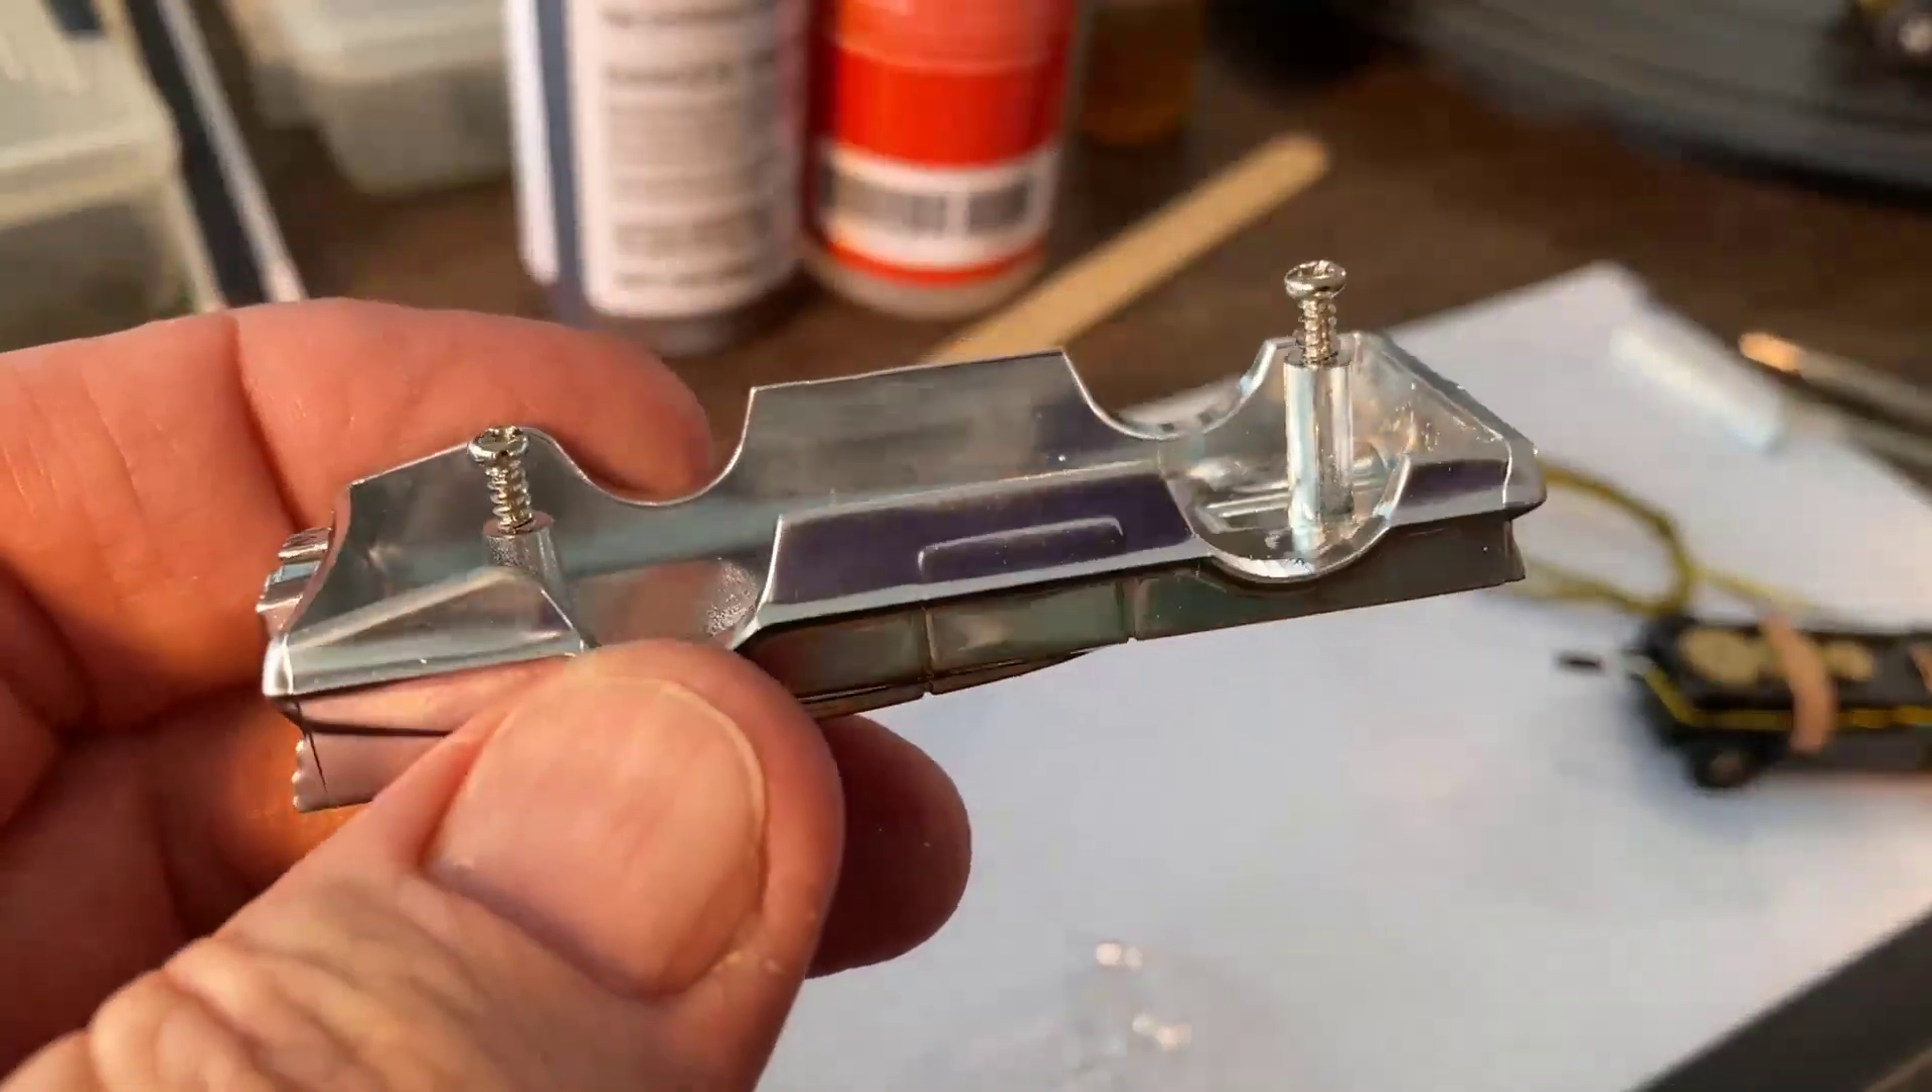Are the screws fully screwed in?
No.